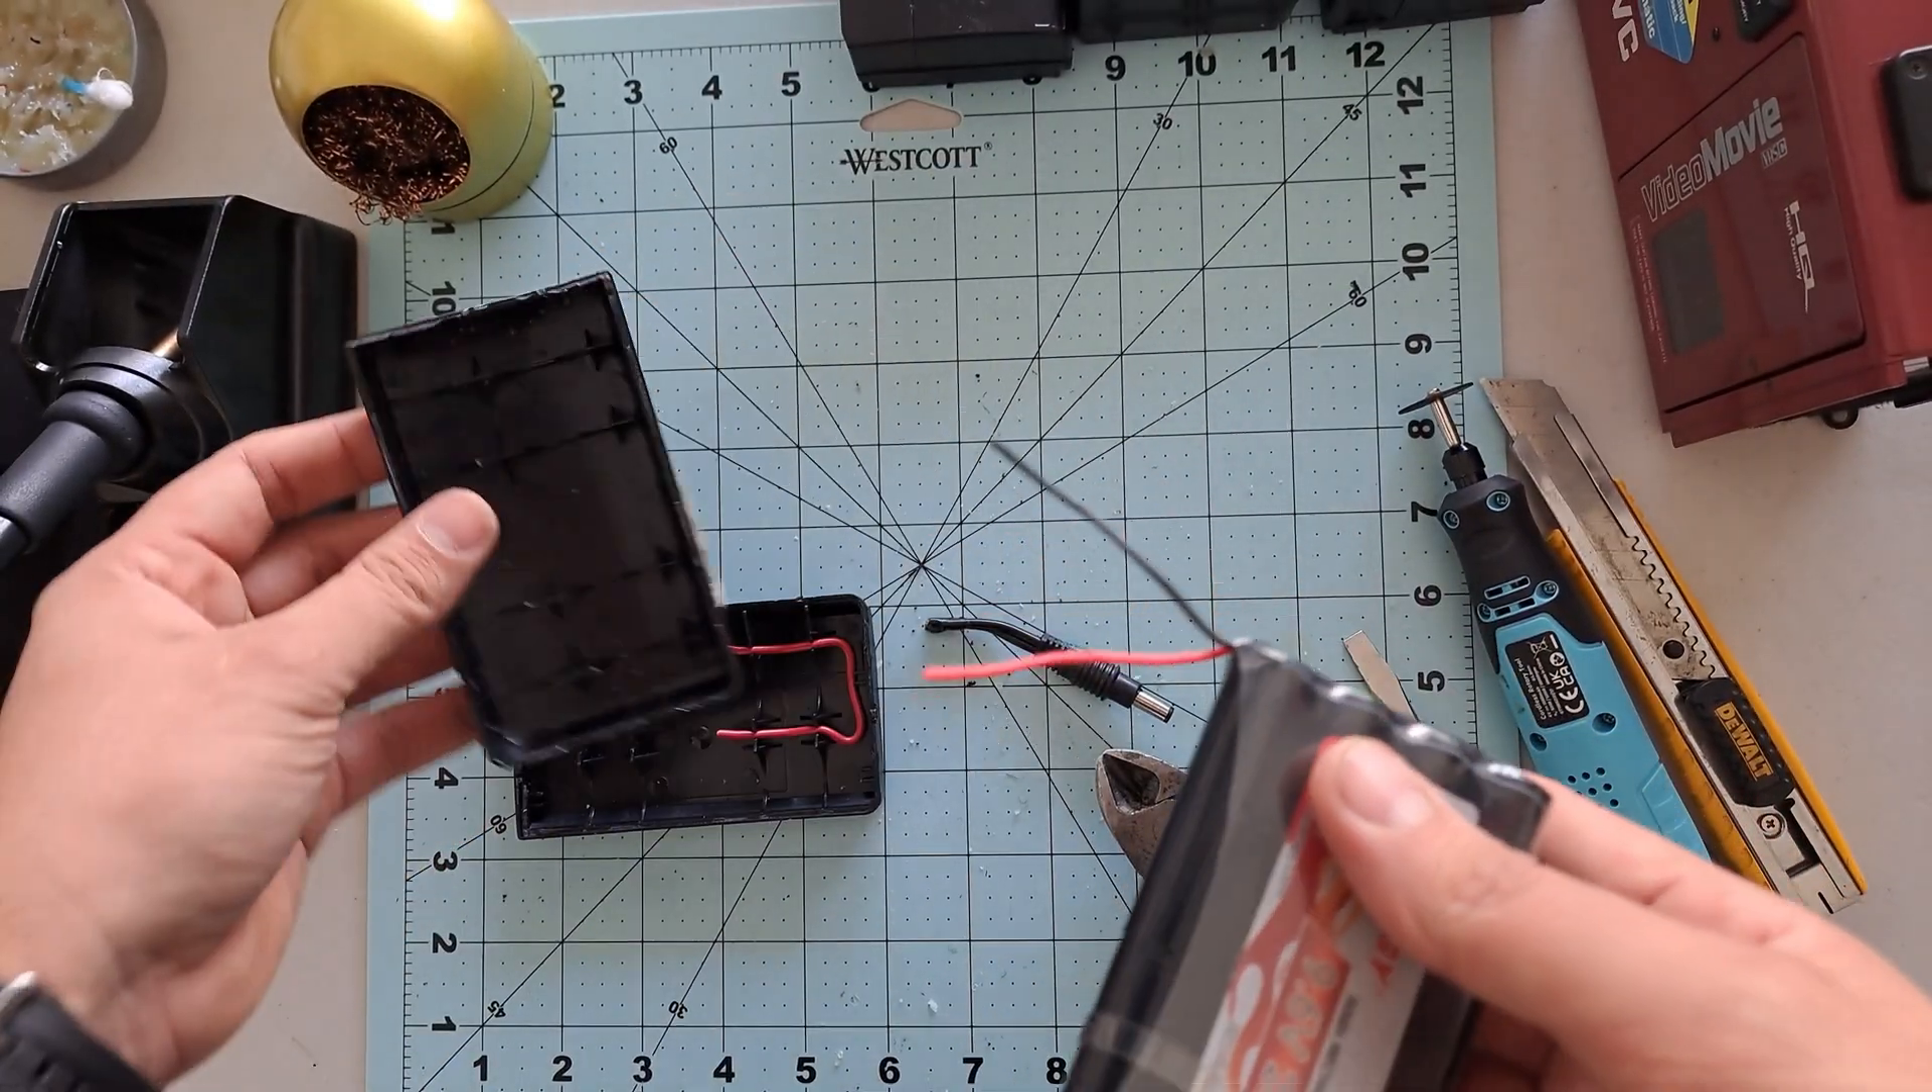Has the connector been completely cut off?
Yes.